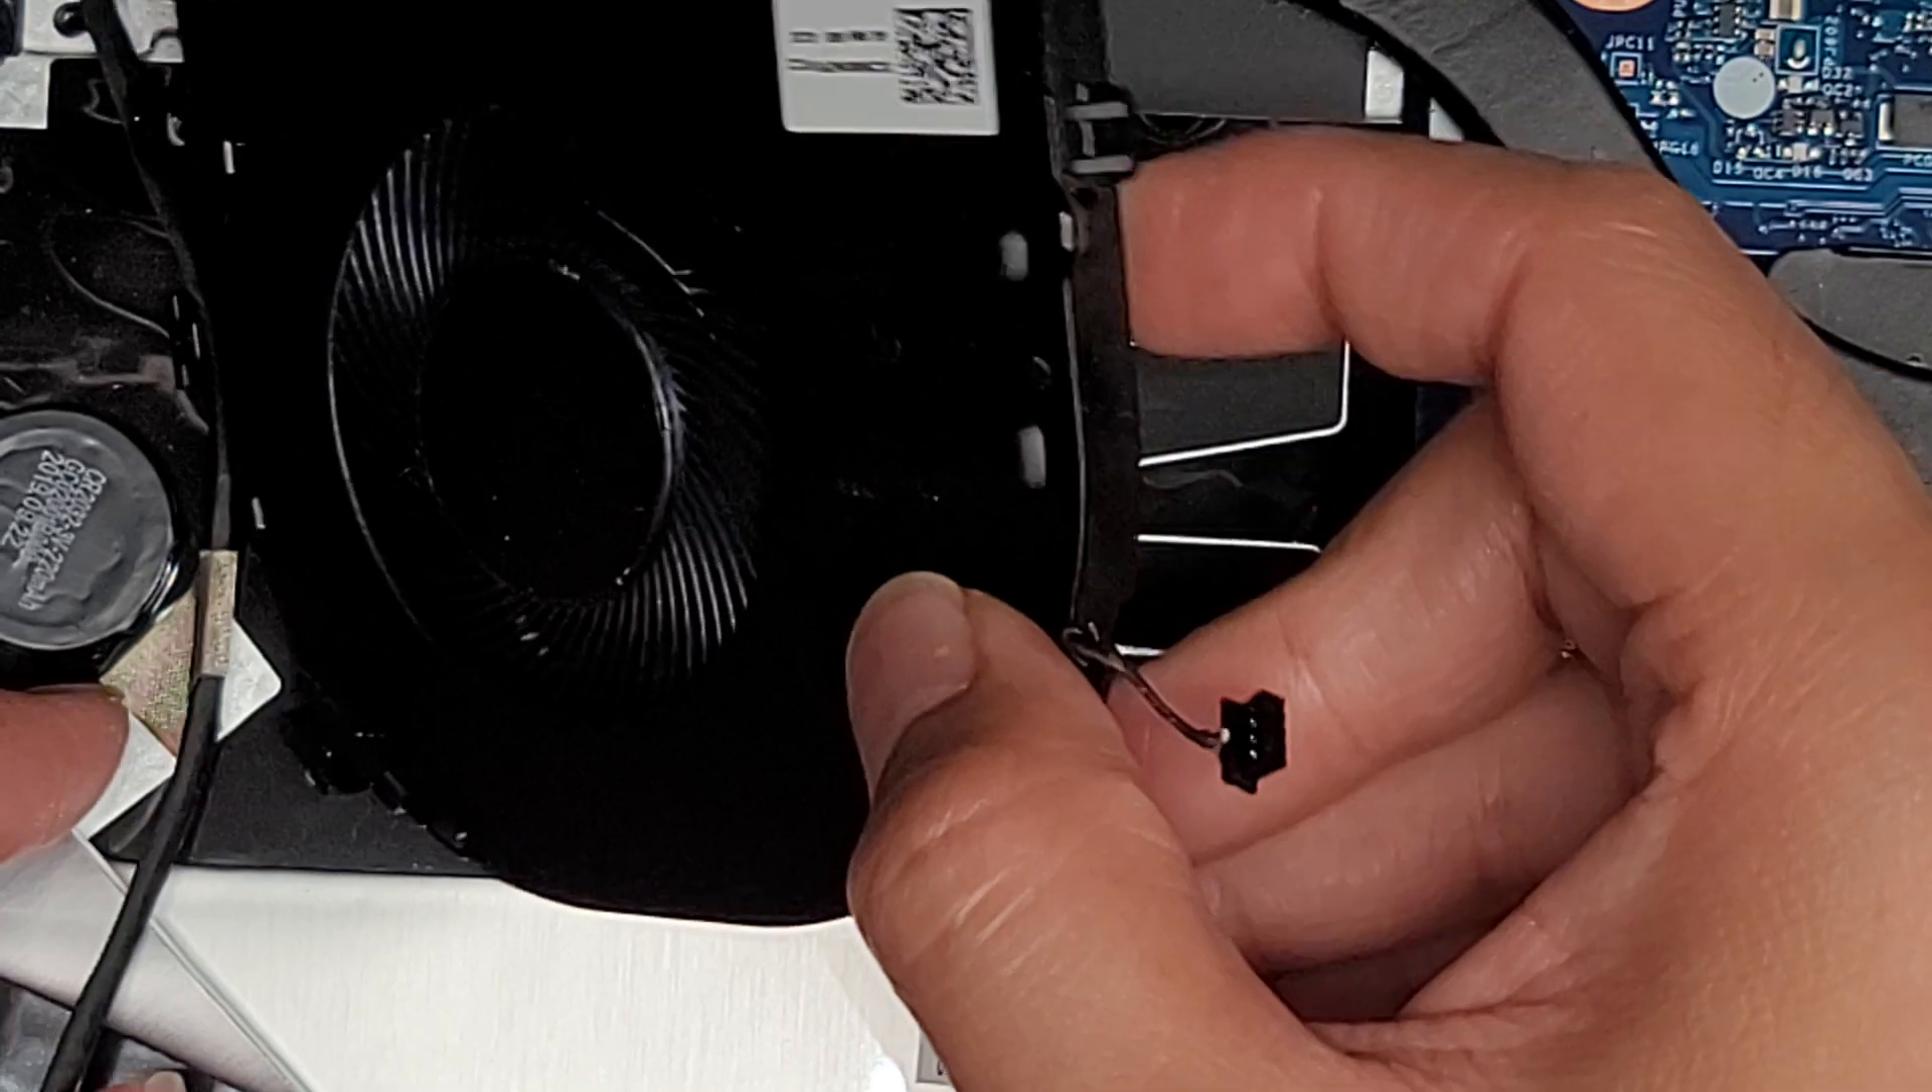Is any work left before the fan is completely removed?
Yes.